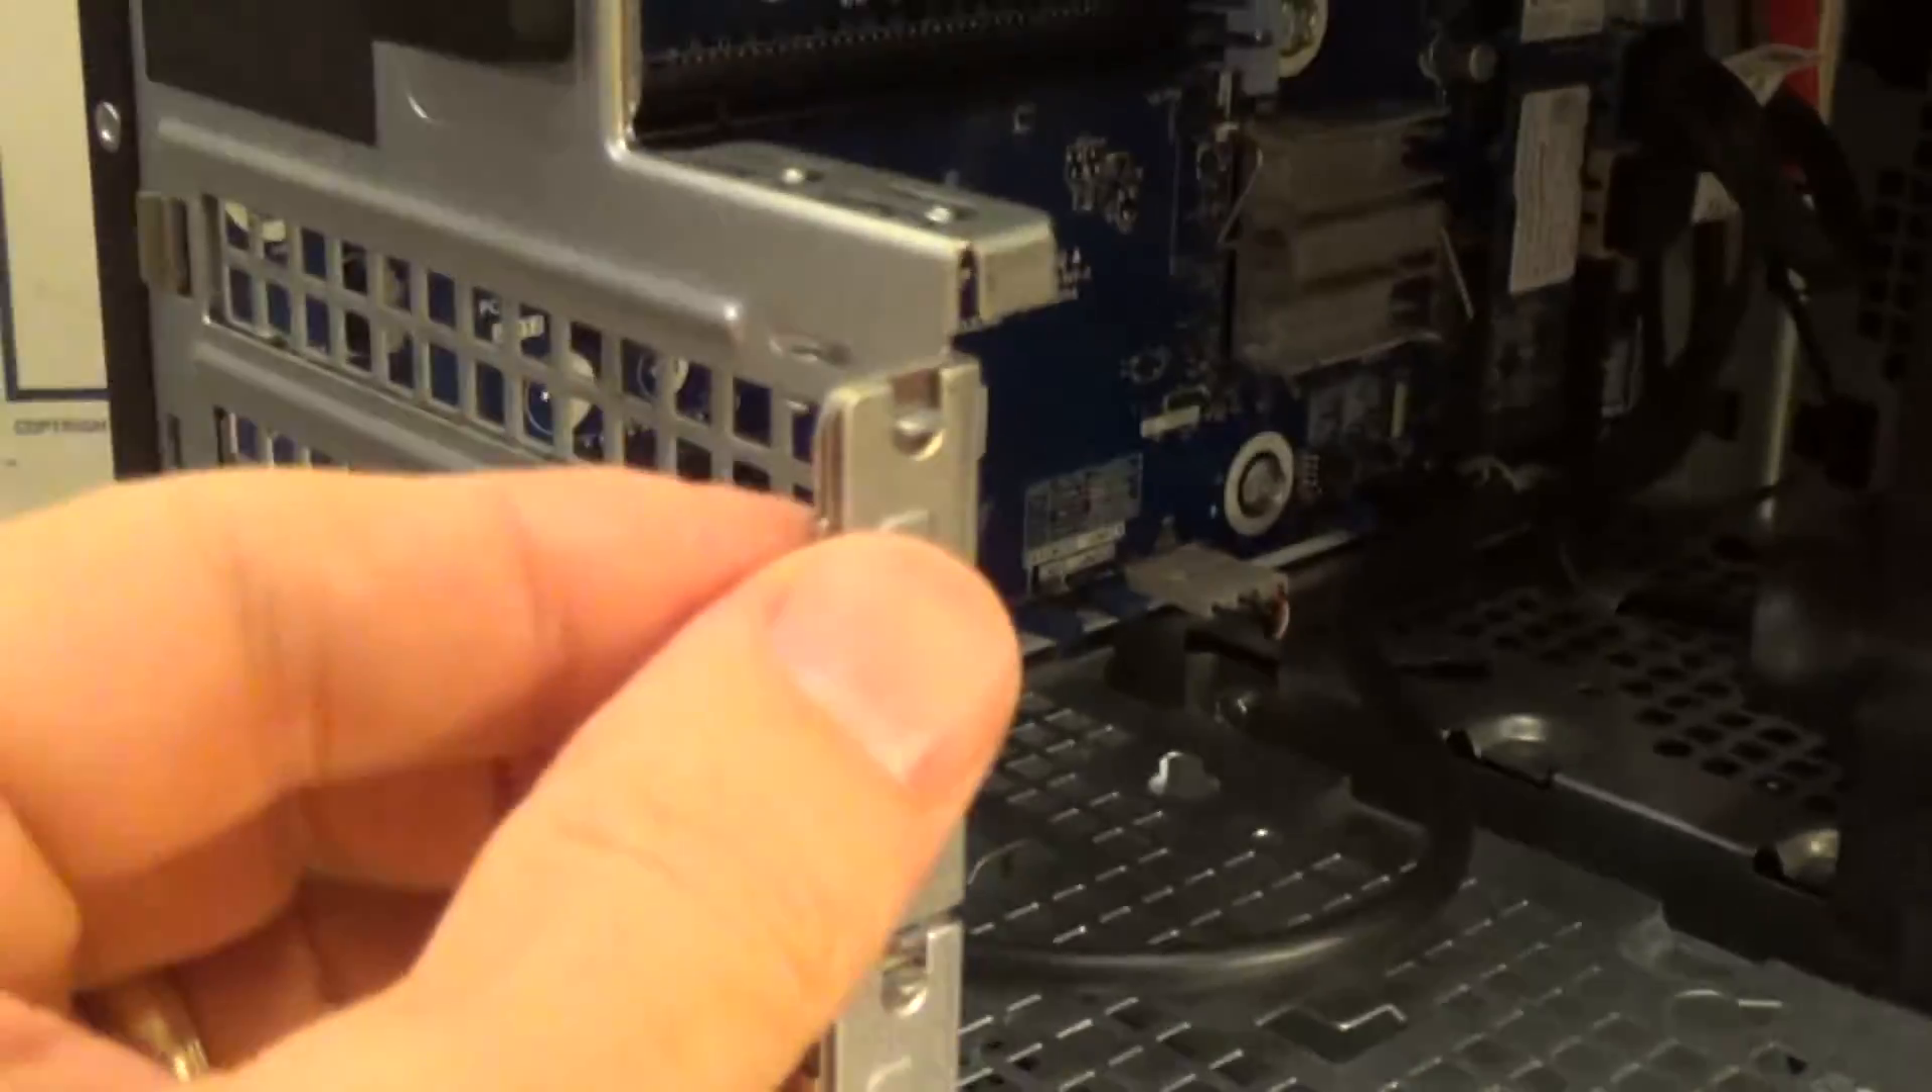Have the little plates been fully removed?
No.